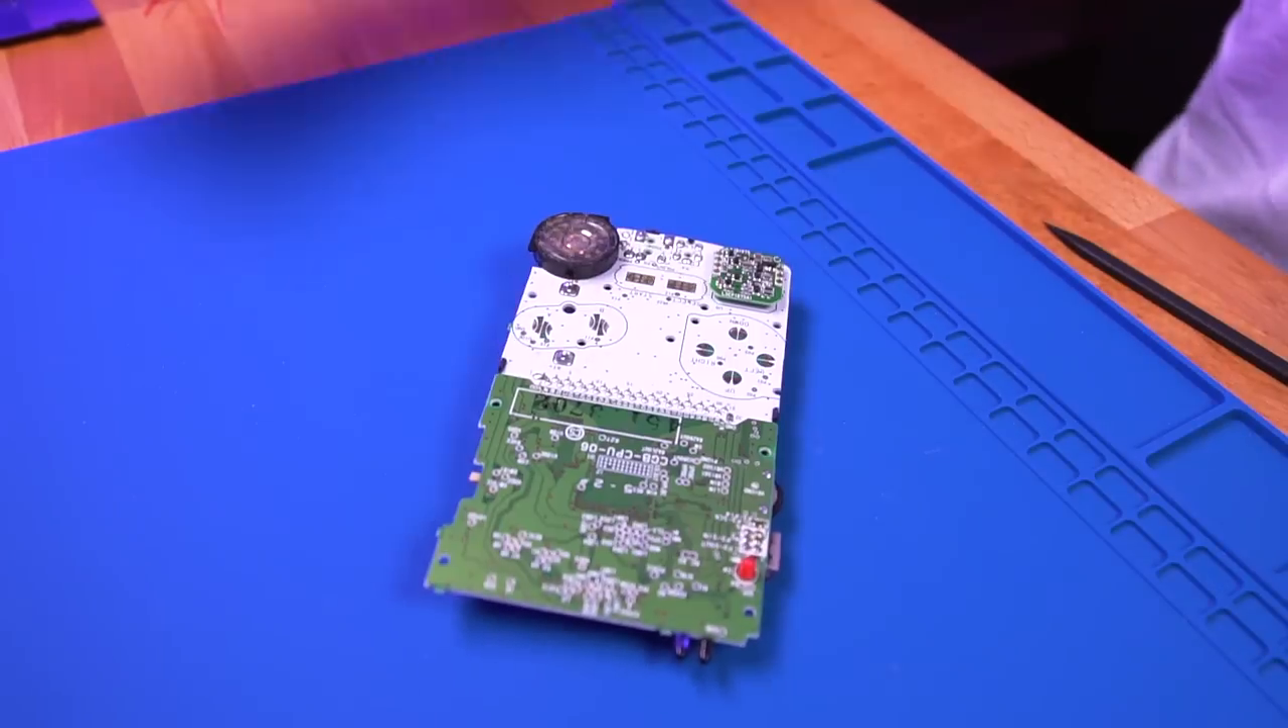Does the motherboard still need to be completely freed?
No.